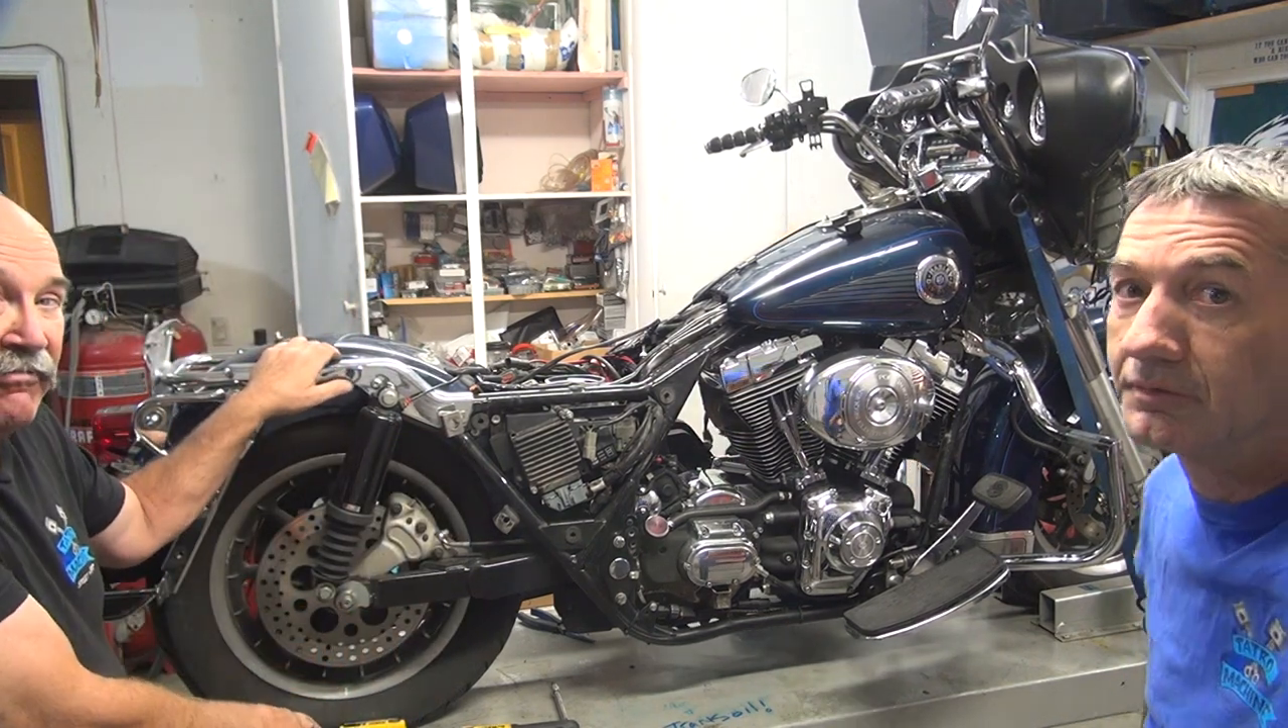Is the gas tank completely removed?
No.